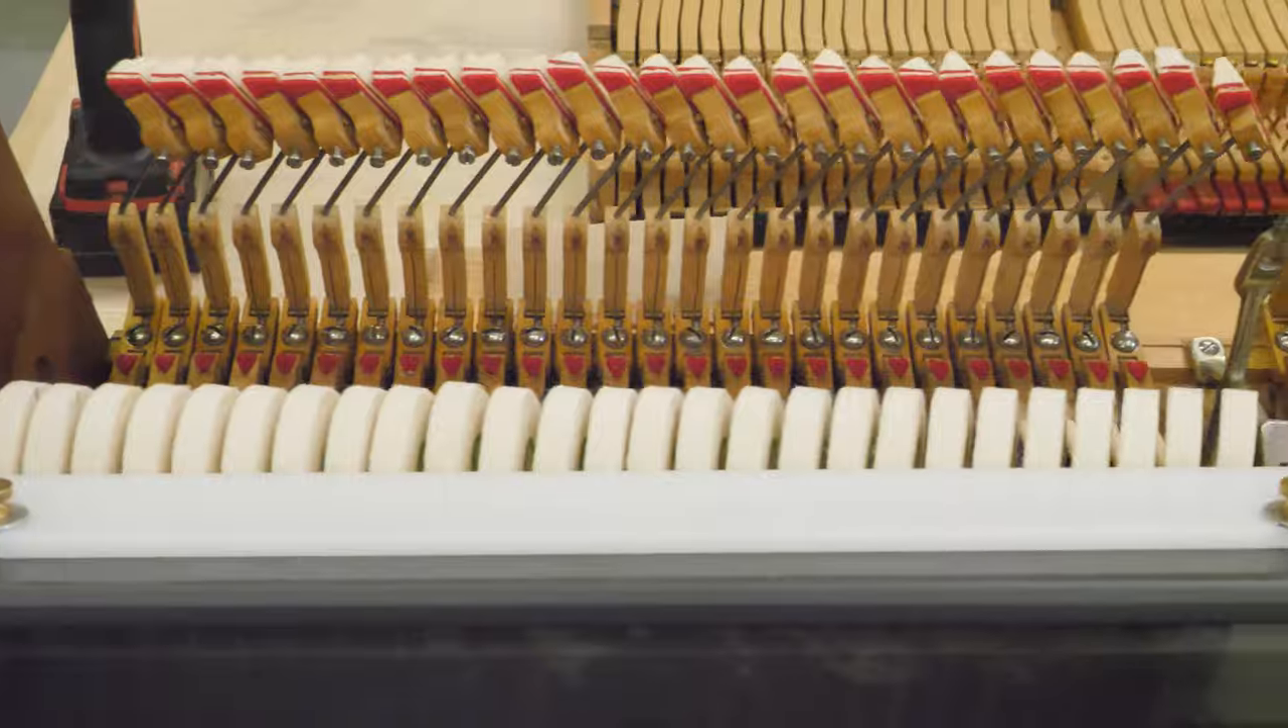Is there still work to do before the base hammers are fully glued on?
No.